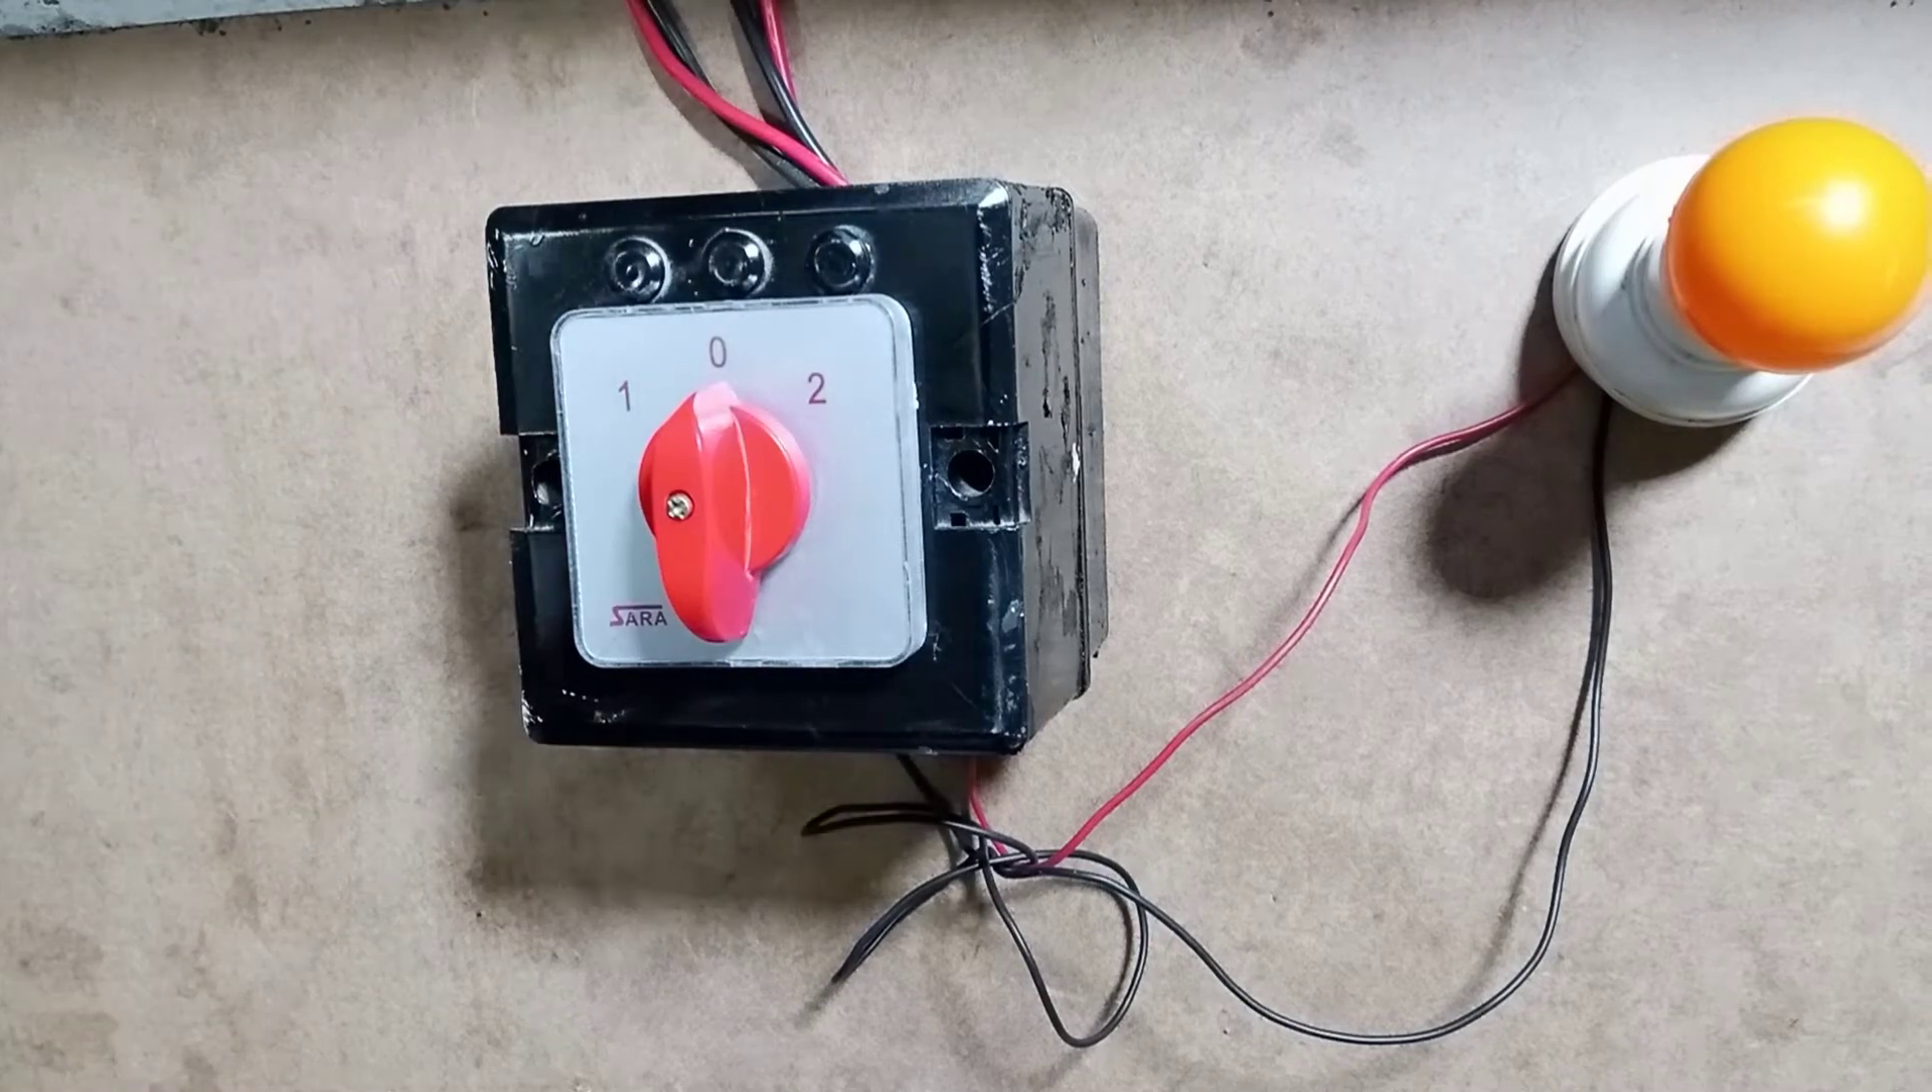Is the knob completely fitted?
Yes.